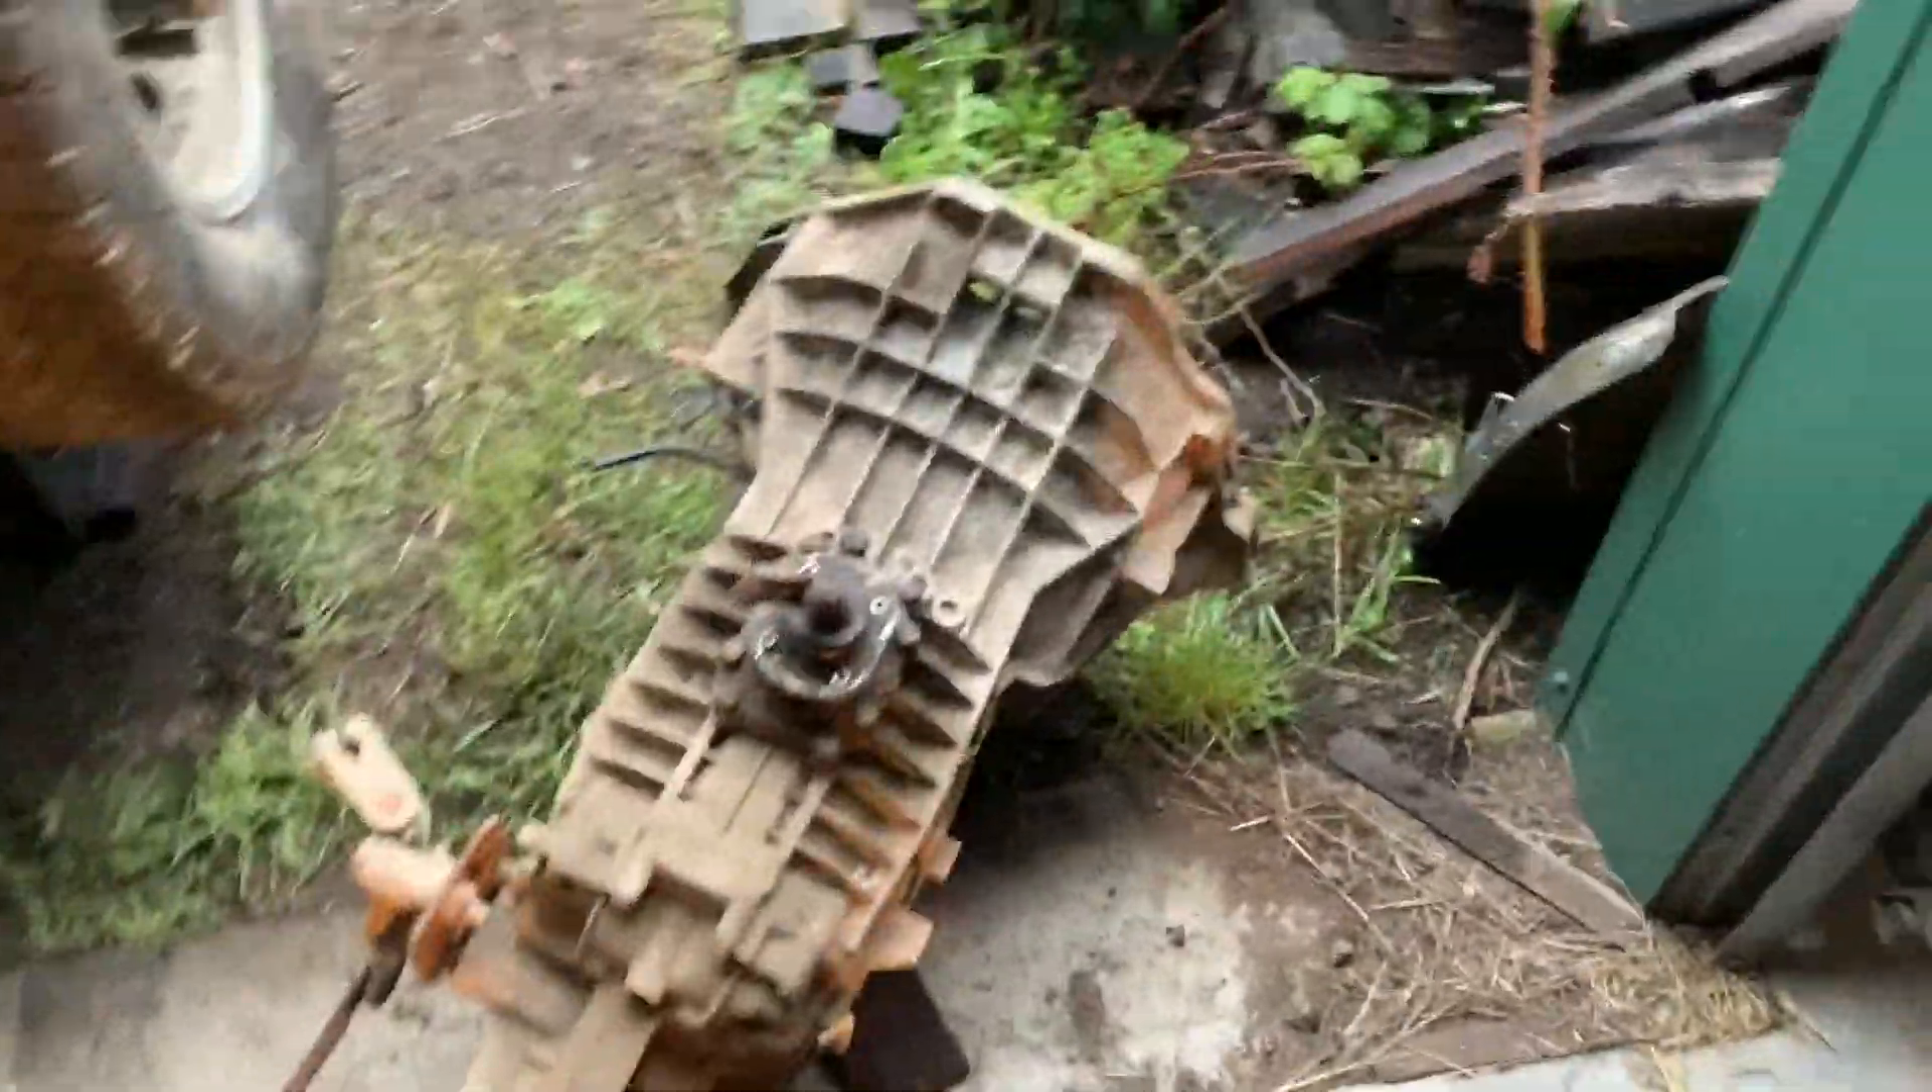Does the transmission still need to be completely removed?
No.